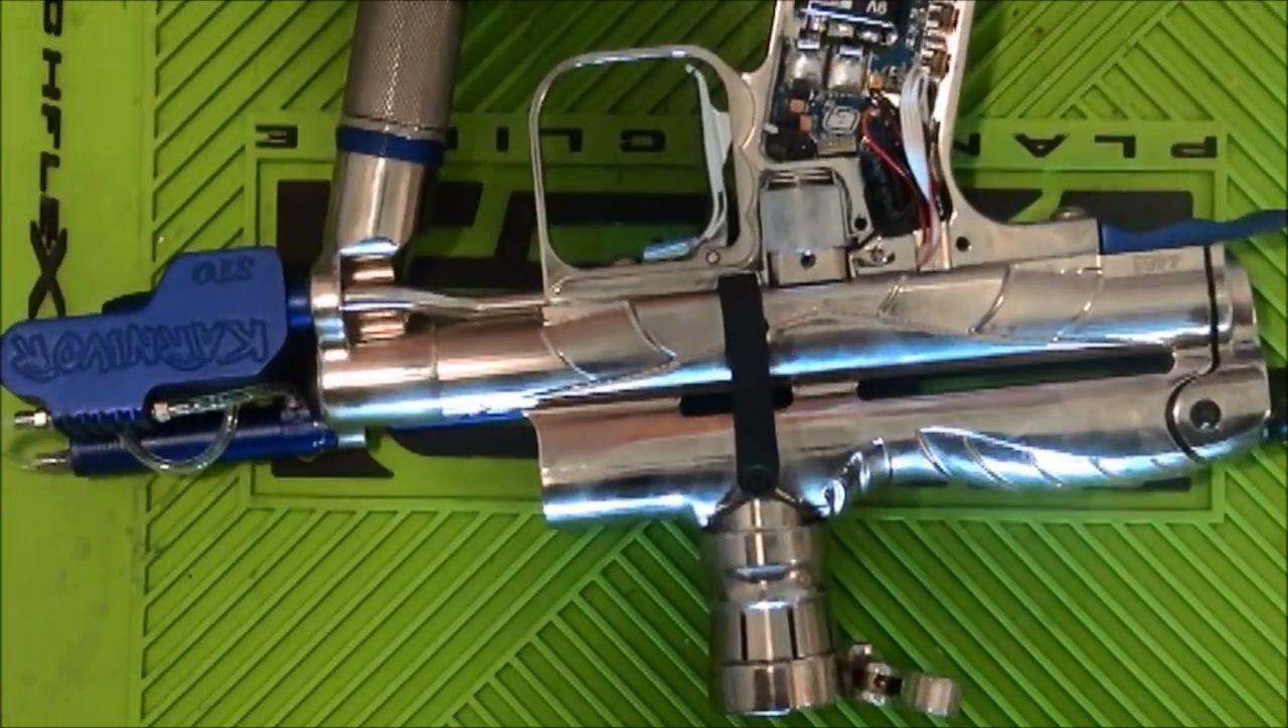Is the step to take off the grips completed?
Yes.